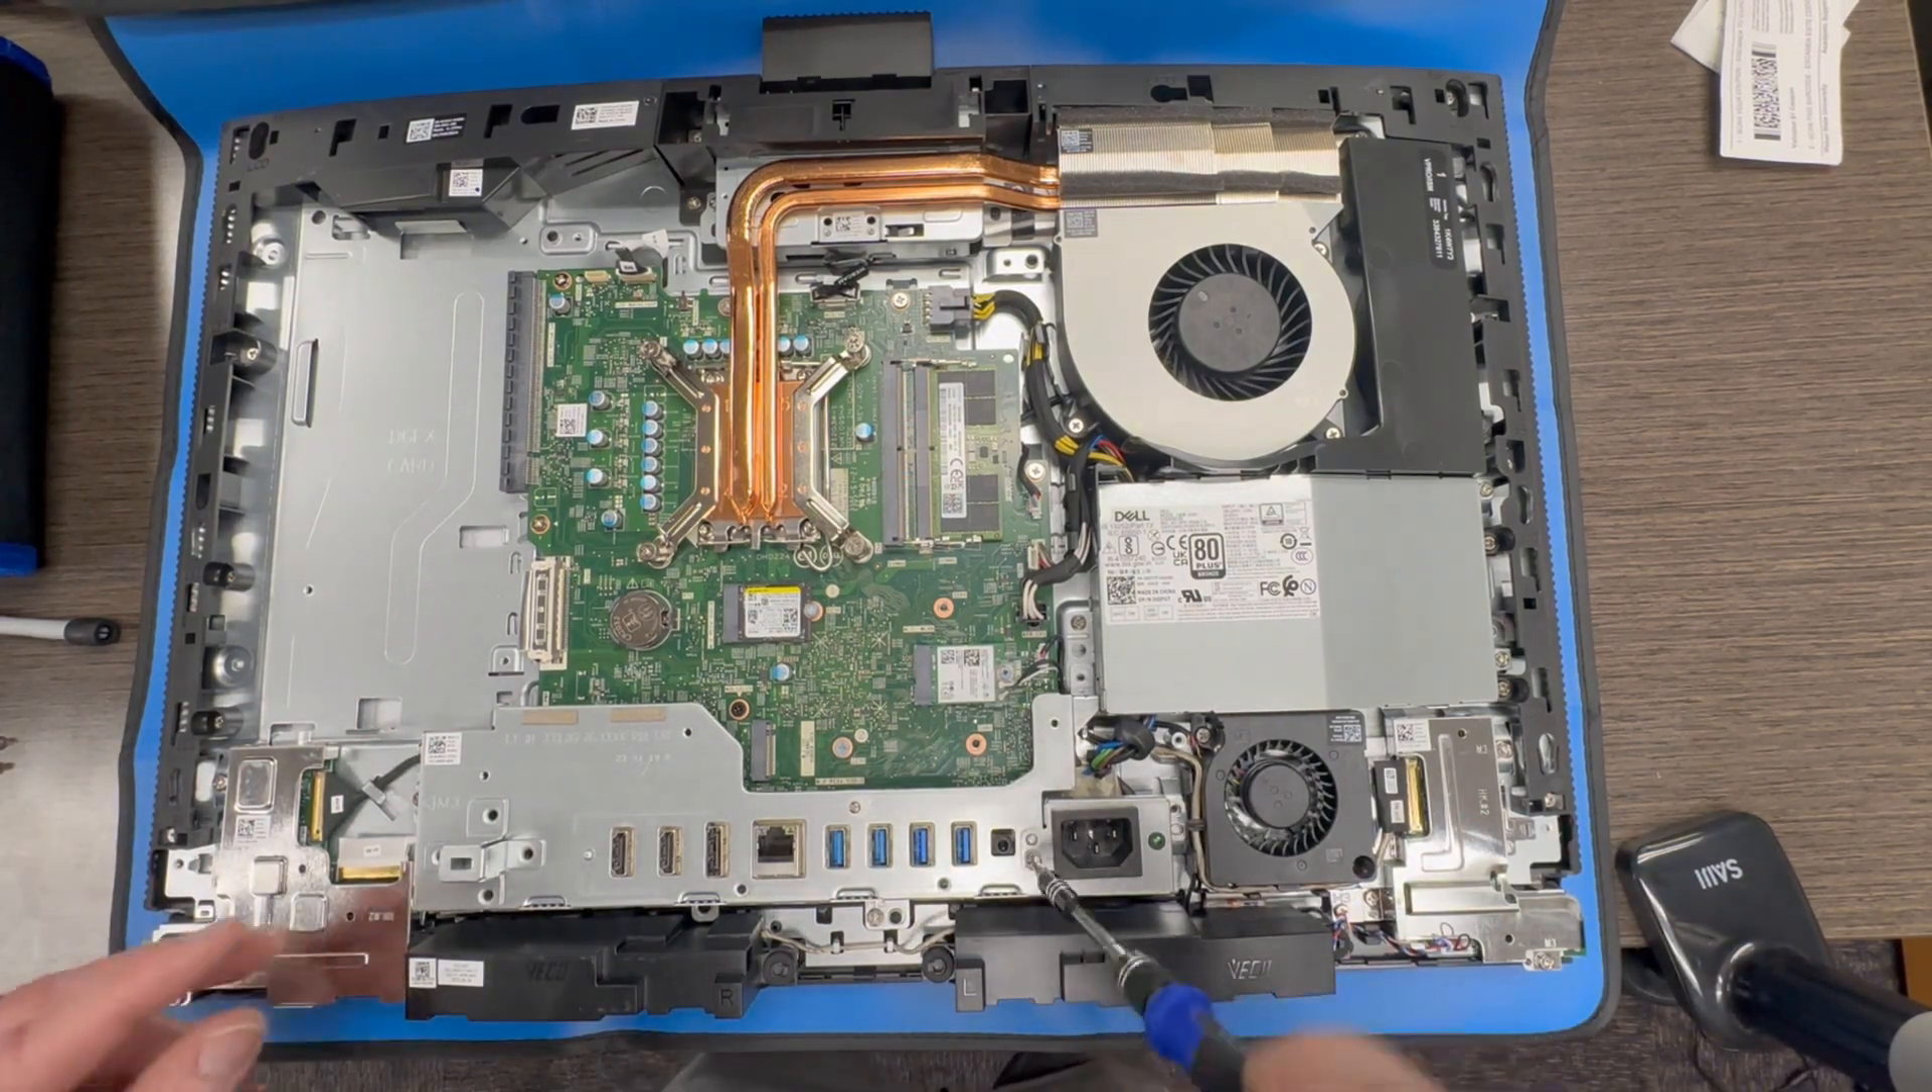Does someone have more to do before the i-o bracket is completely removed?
Yes.